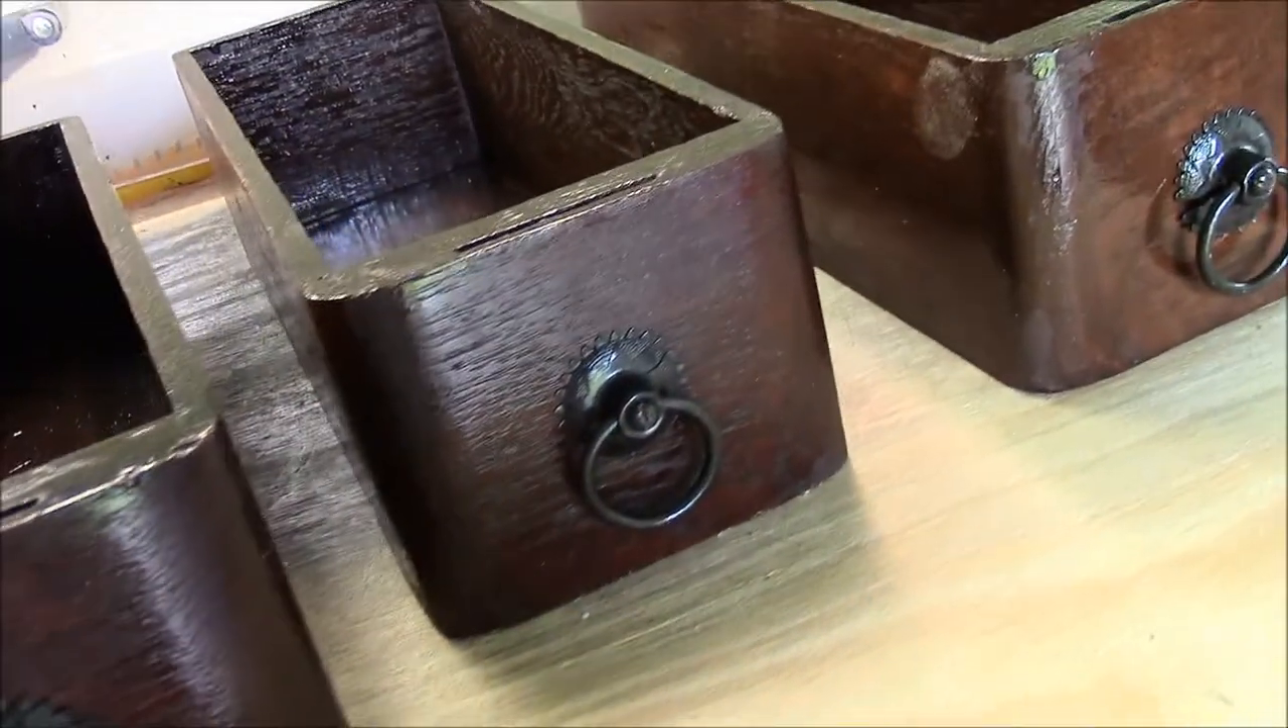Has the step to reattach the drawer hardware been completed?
Yes.